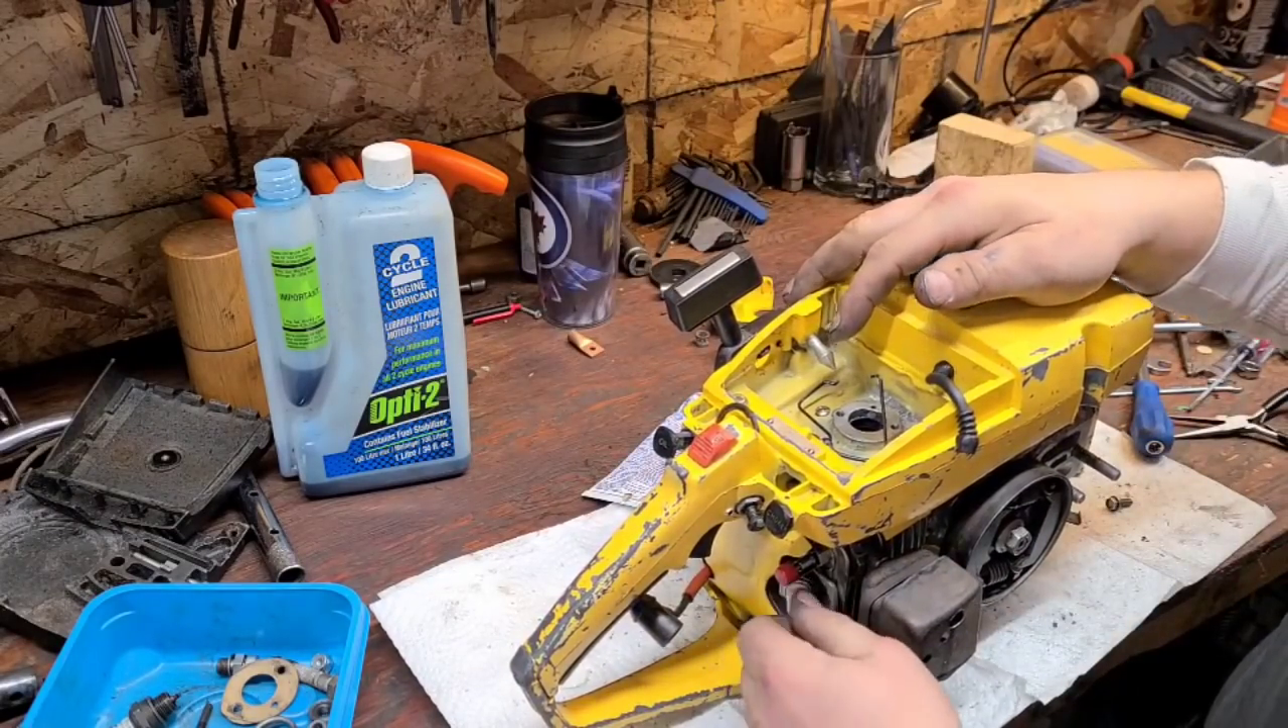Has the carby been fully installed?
No.